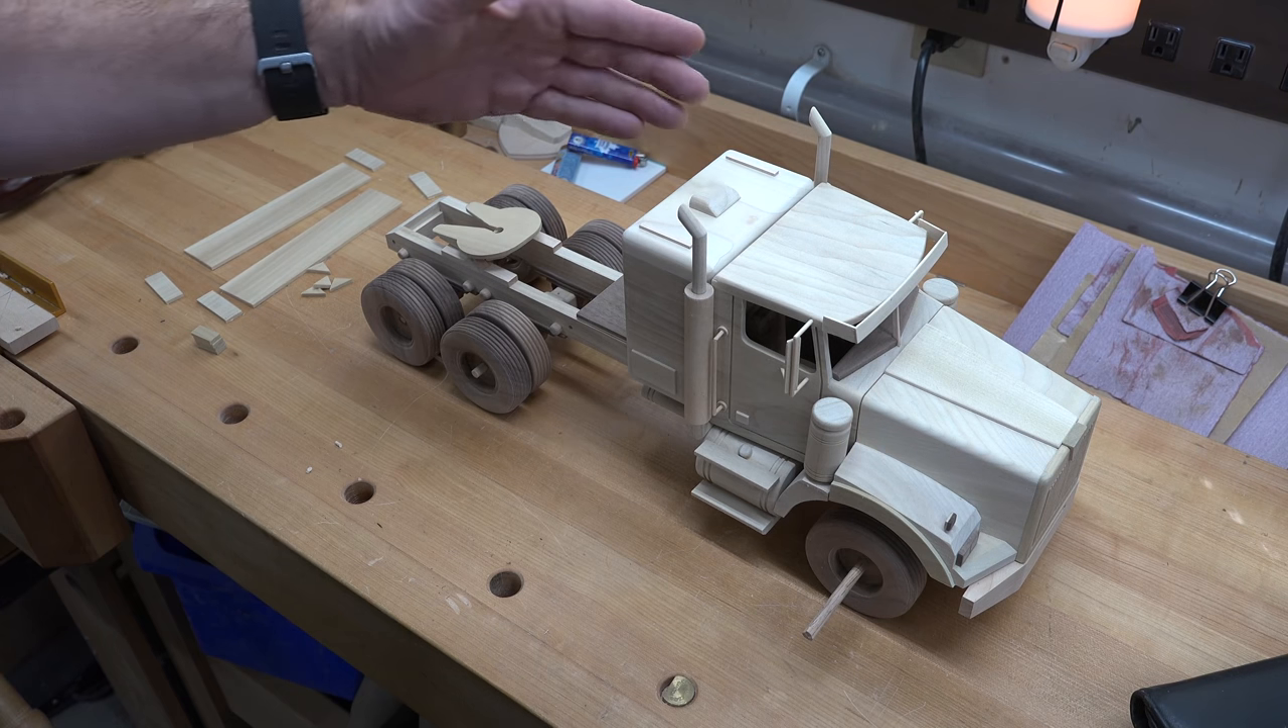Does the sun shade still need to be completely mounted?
No.